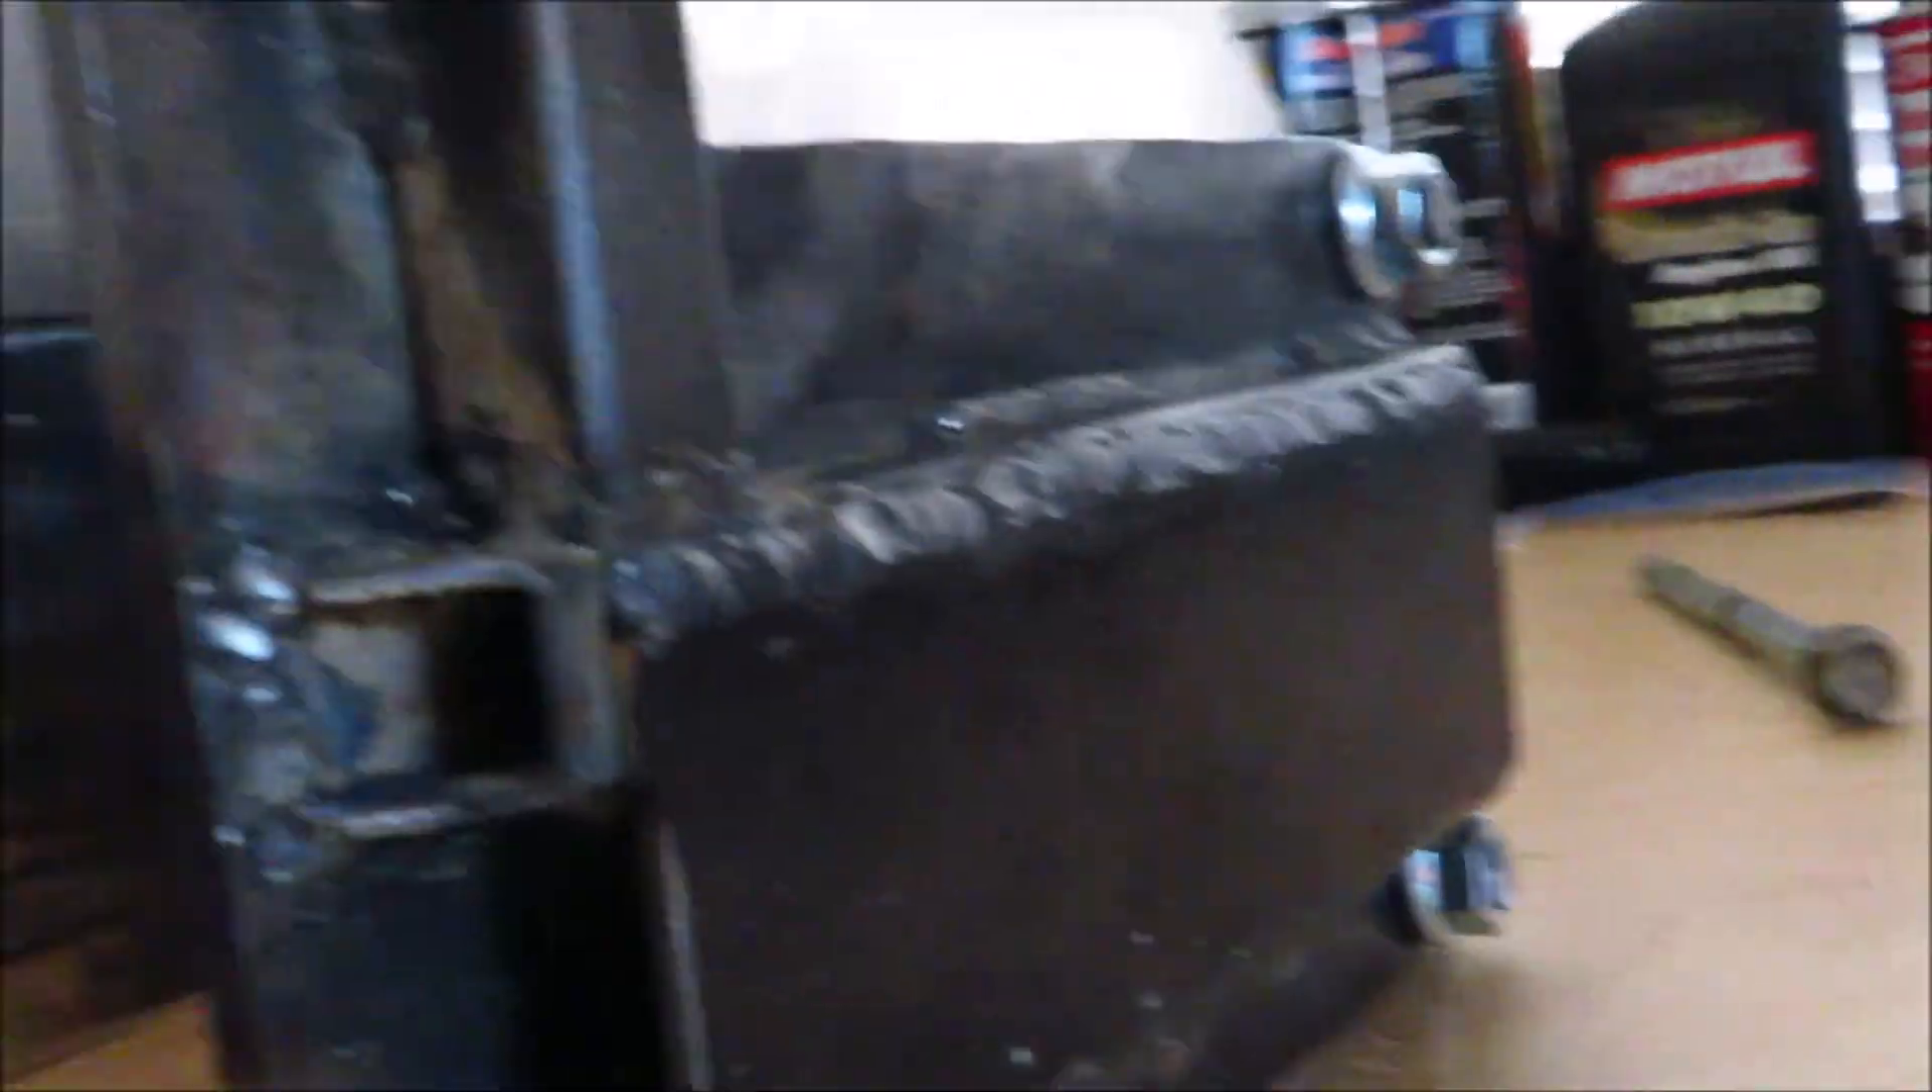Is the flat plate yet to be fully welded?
No.